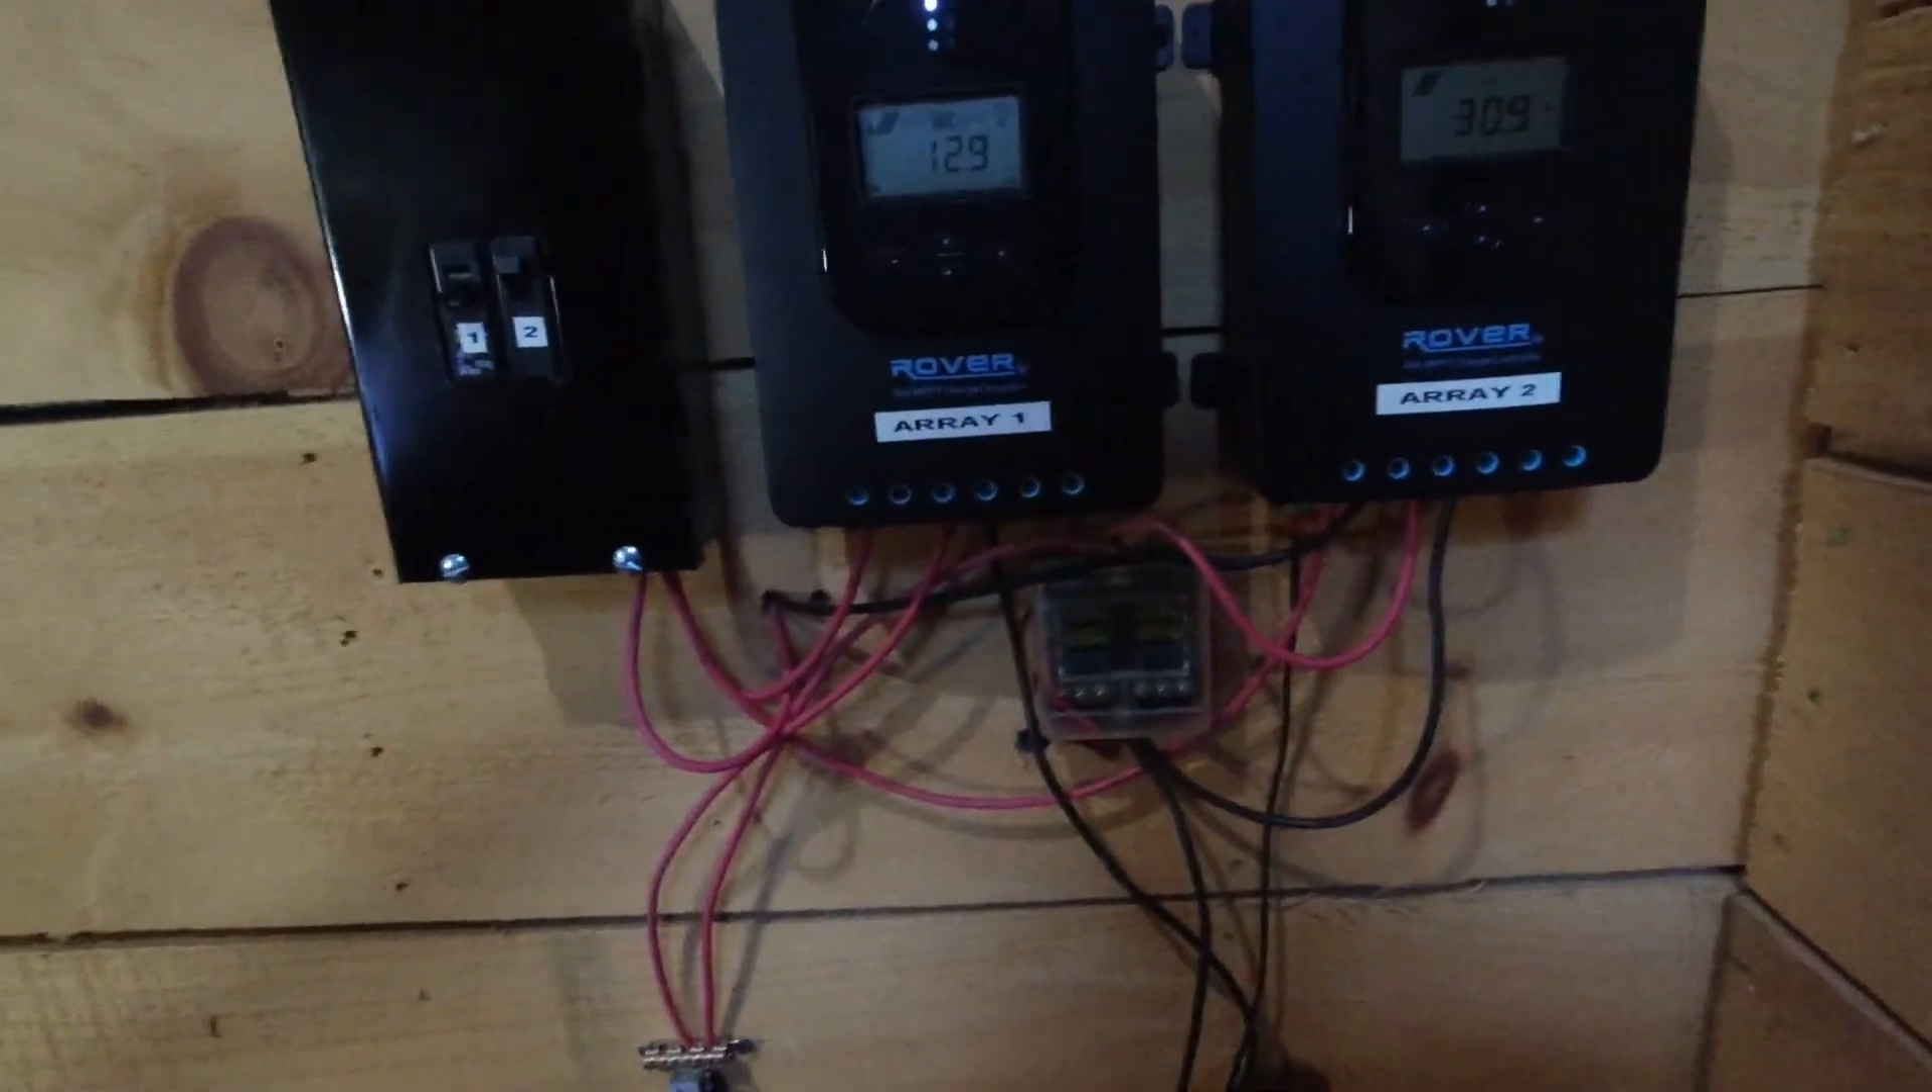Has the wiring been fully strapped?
No.